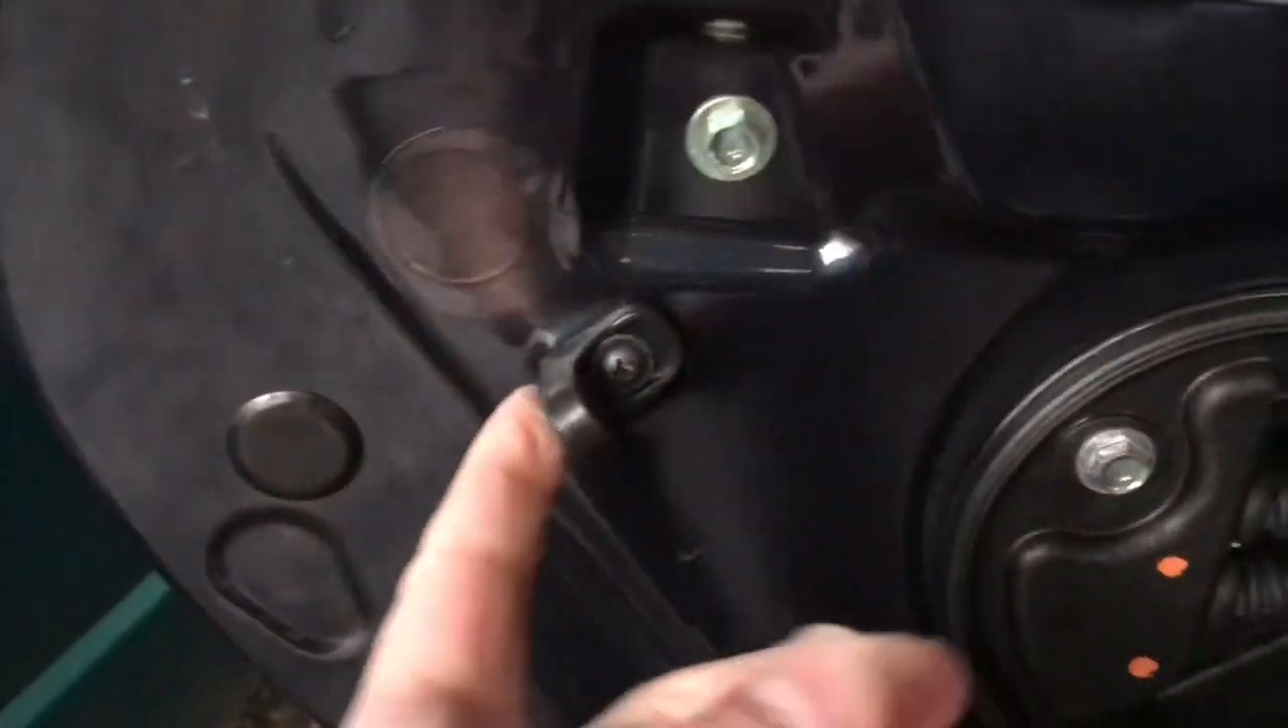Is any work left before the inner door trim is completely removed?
No.